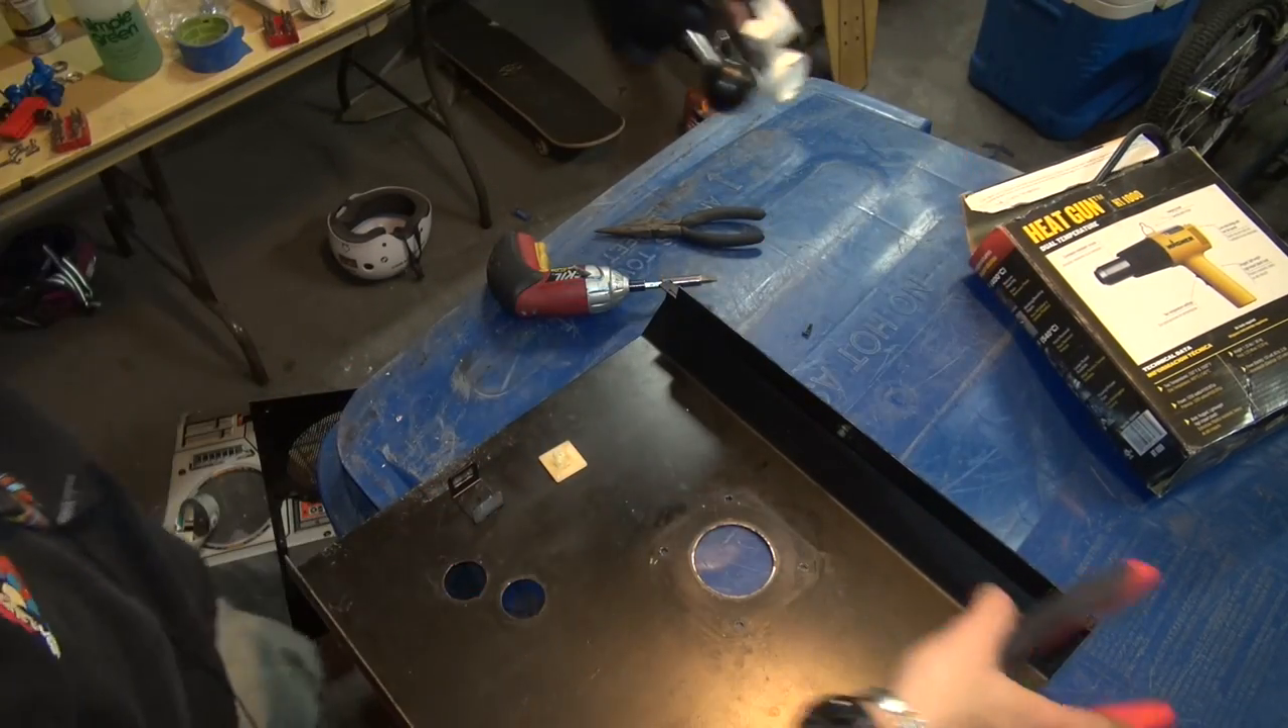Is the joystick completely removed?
Yes.